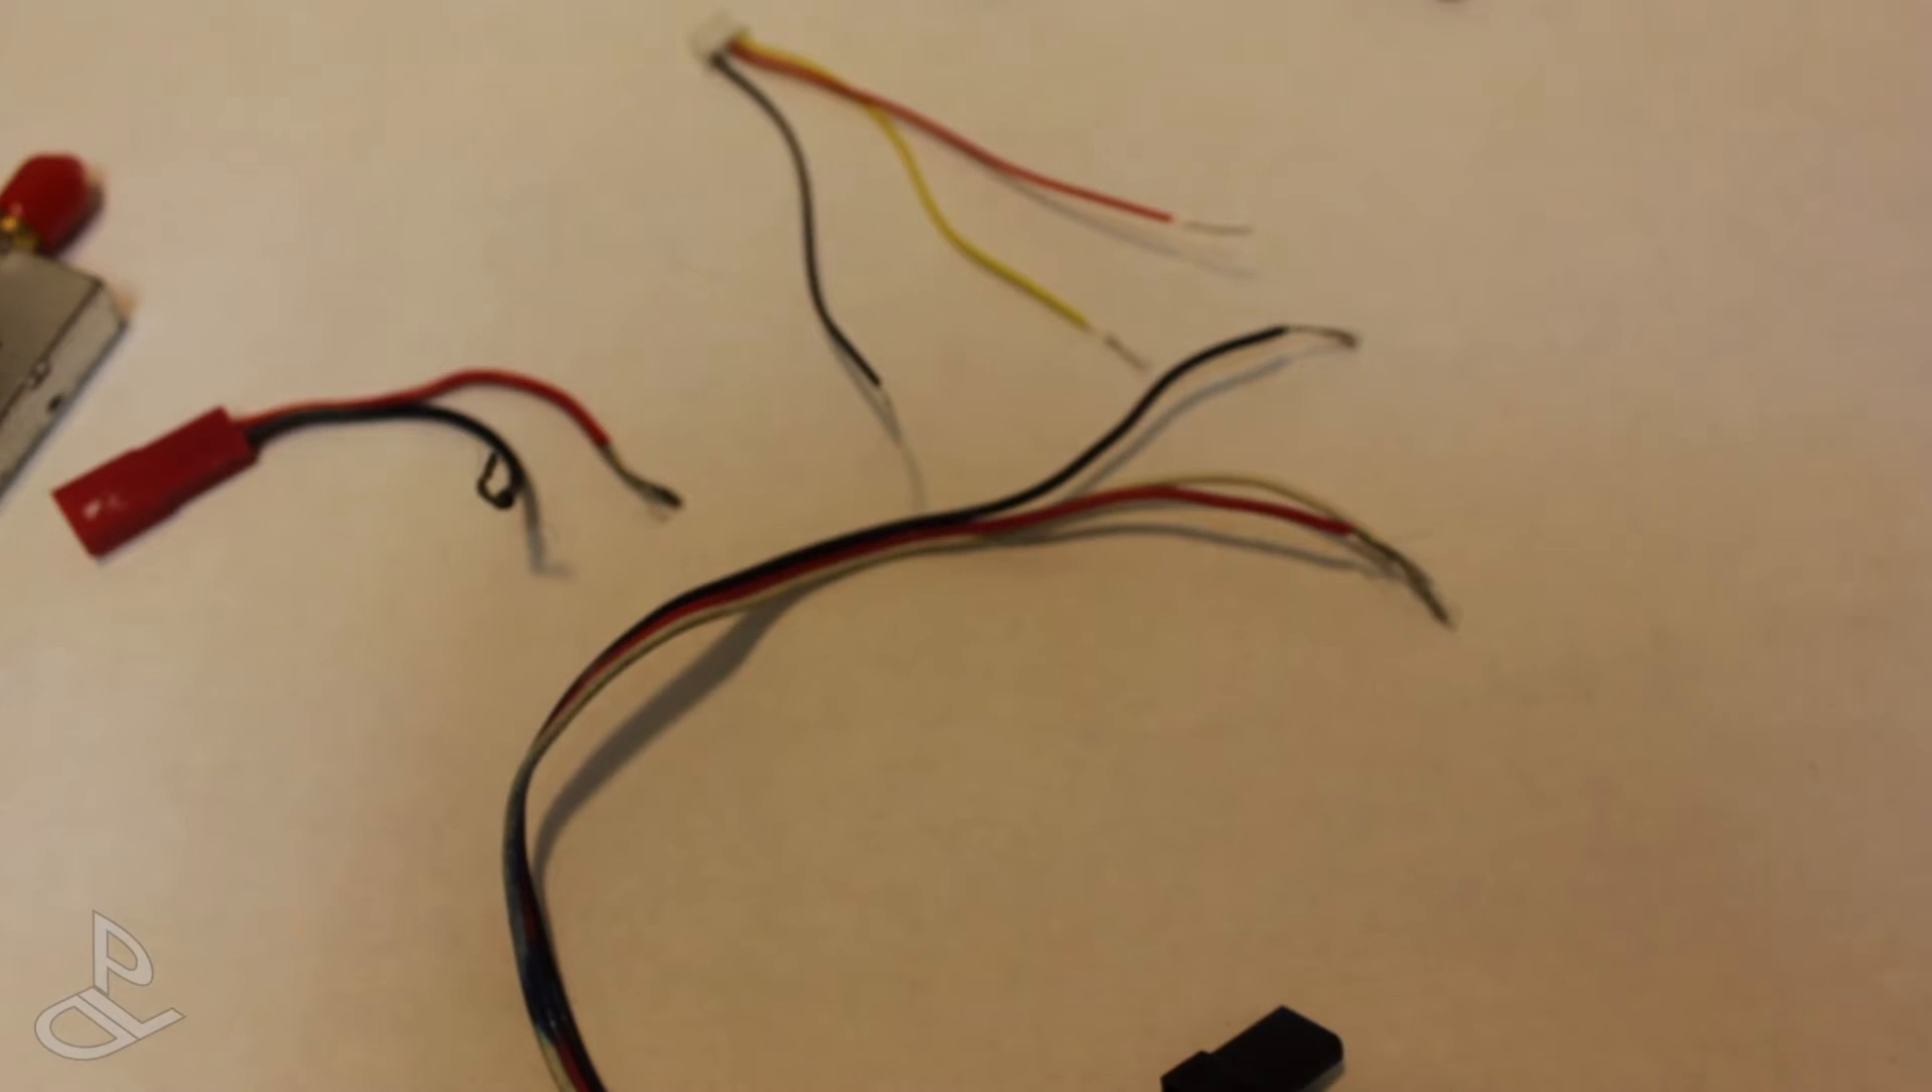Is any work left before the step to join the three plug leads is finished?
Yes.